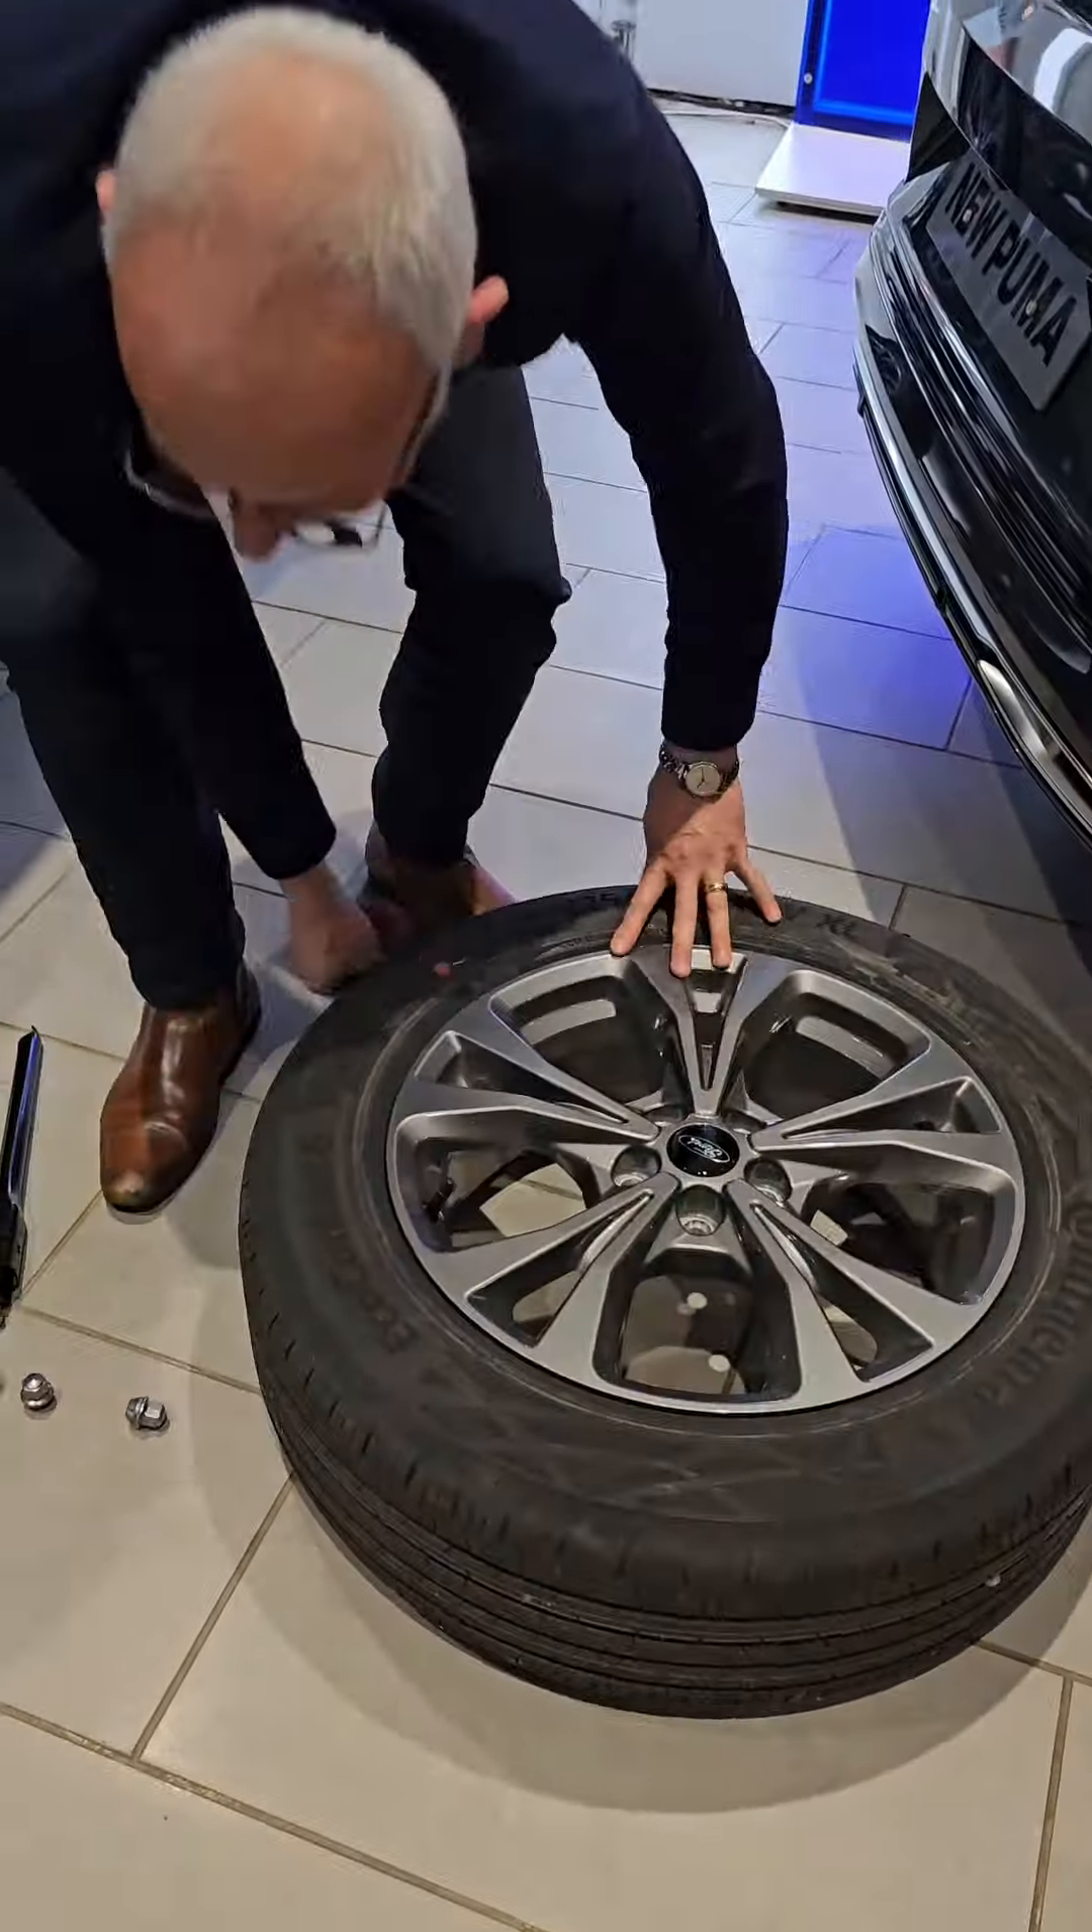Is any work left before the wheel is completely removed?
No.